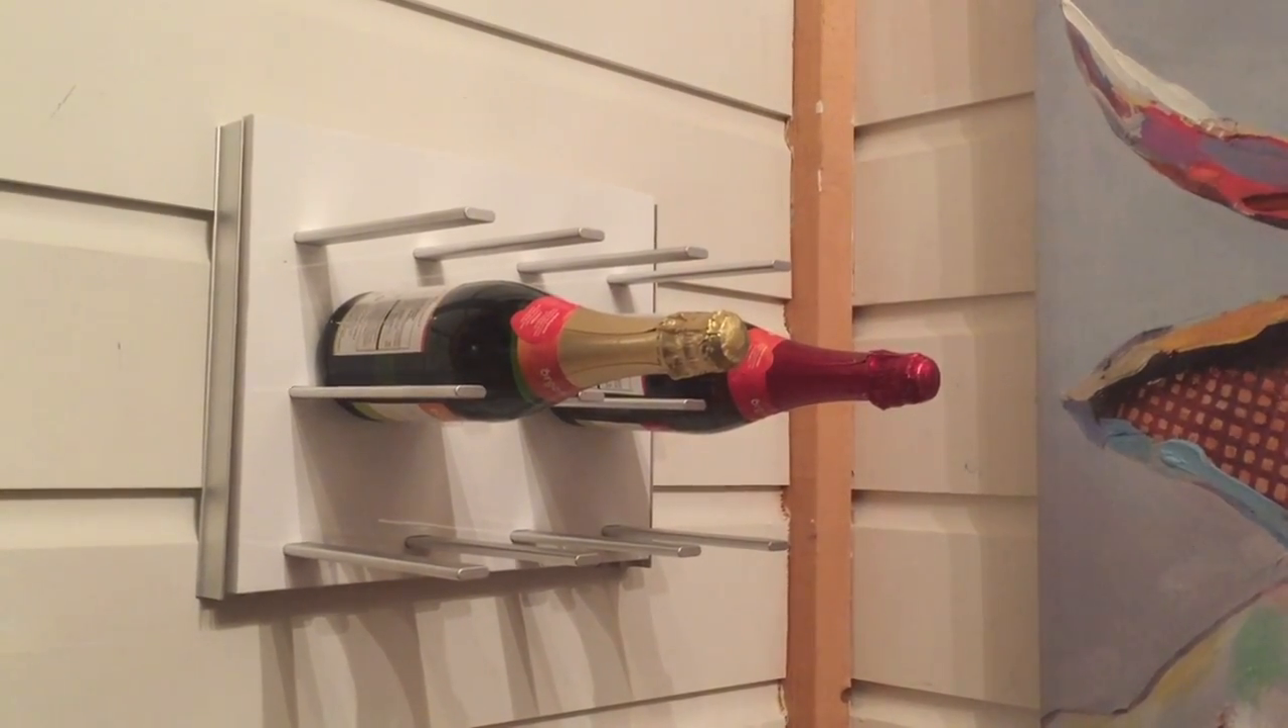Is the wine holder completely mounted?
Yes.